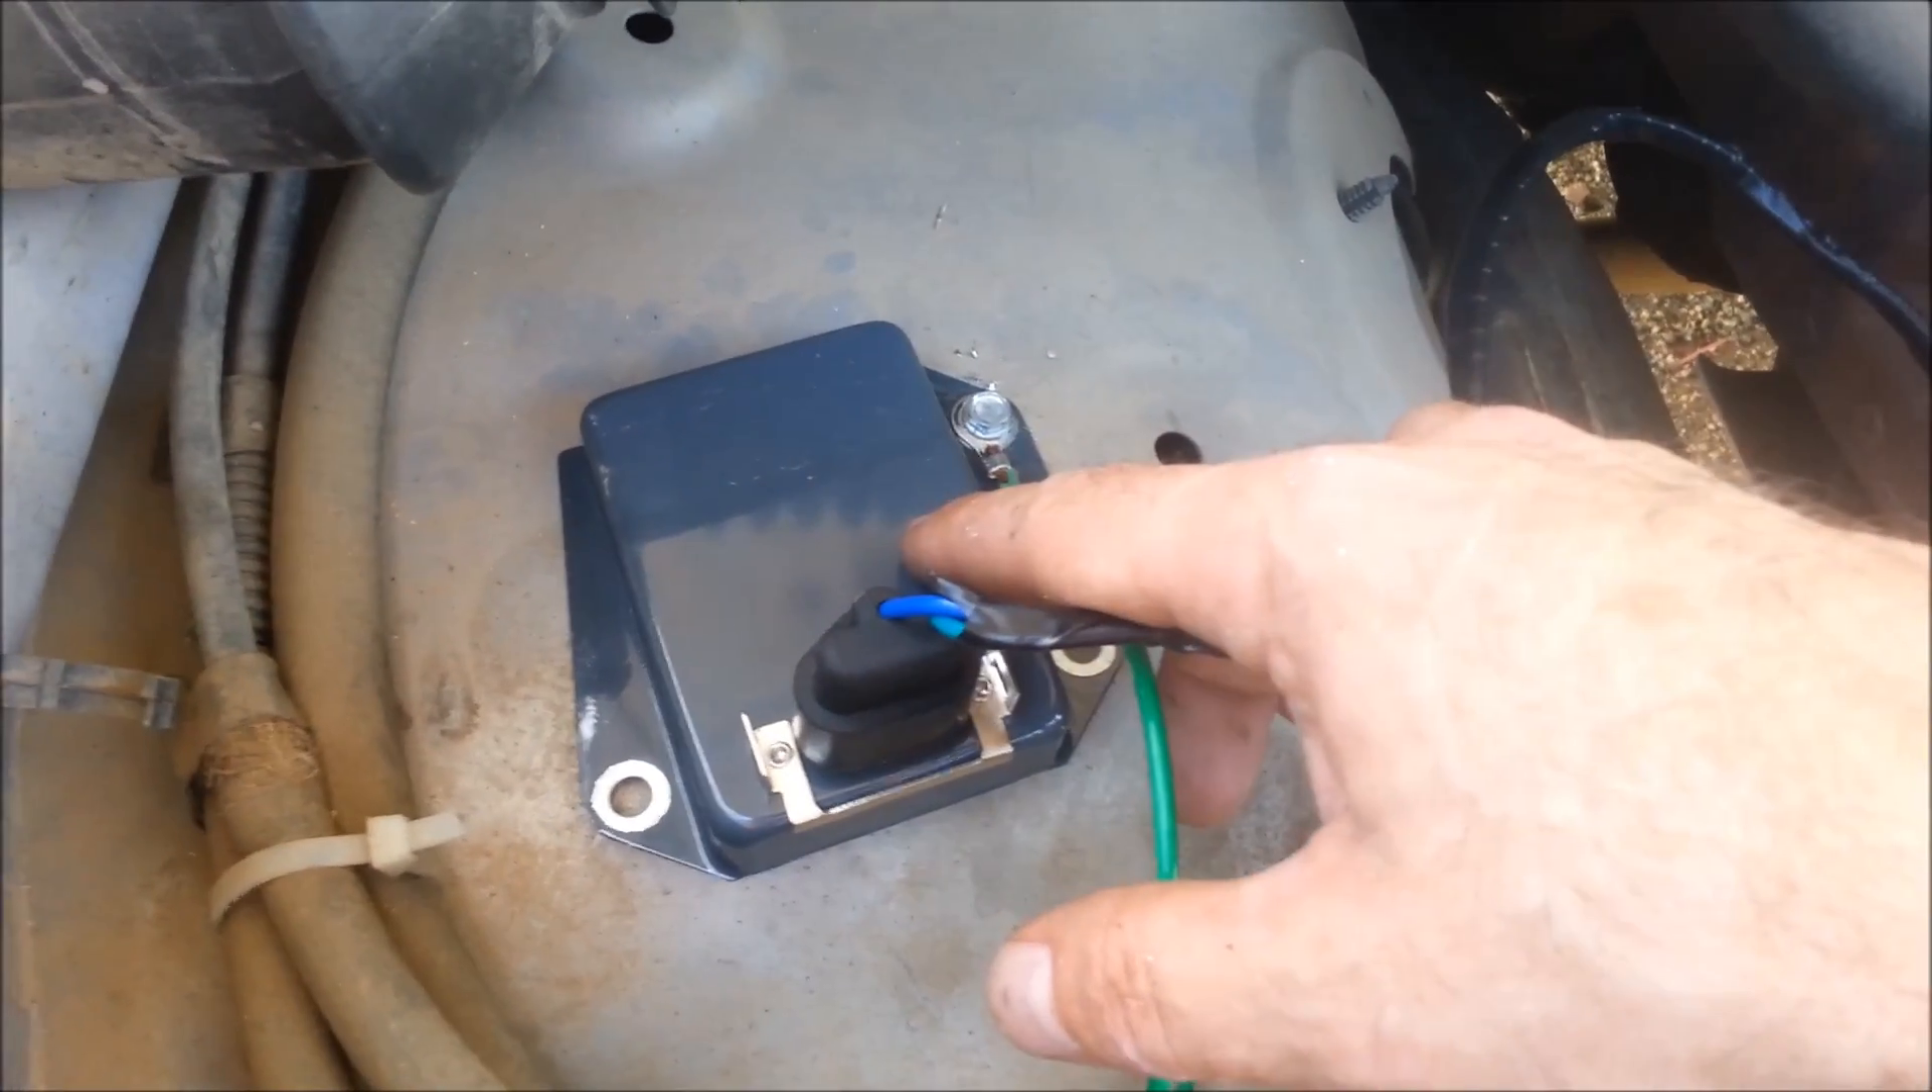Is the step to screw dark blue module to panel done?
No.